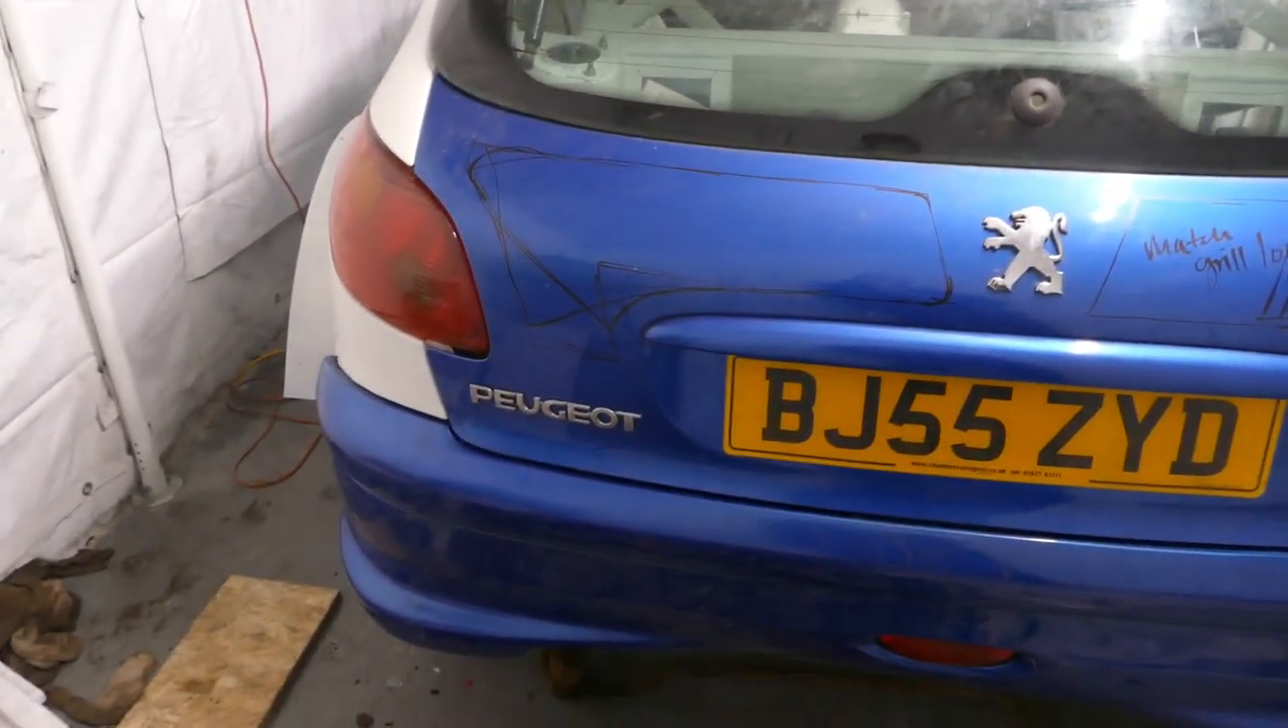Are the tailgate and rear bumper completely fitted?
Yes.